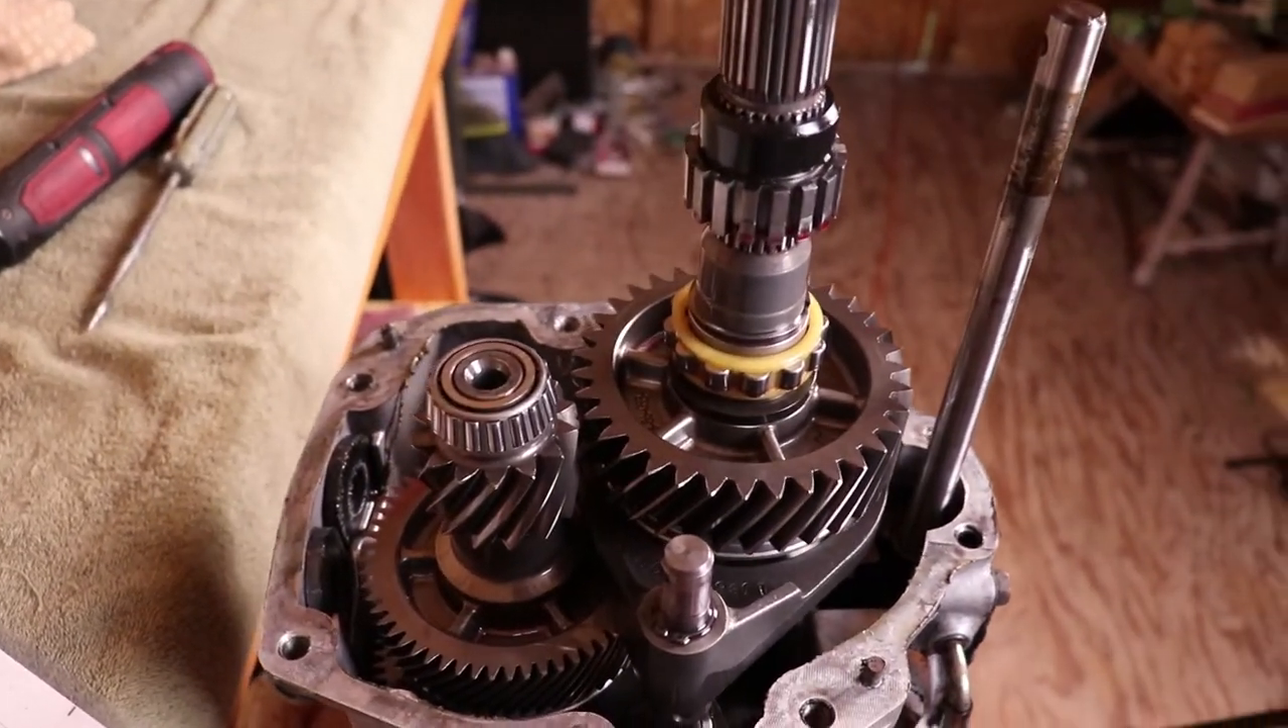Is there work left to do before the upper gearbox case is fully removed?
No.